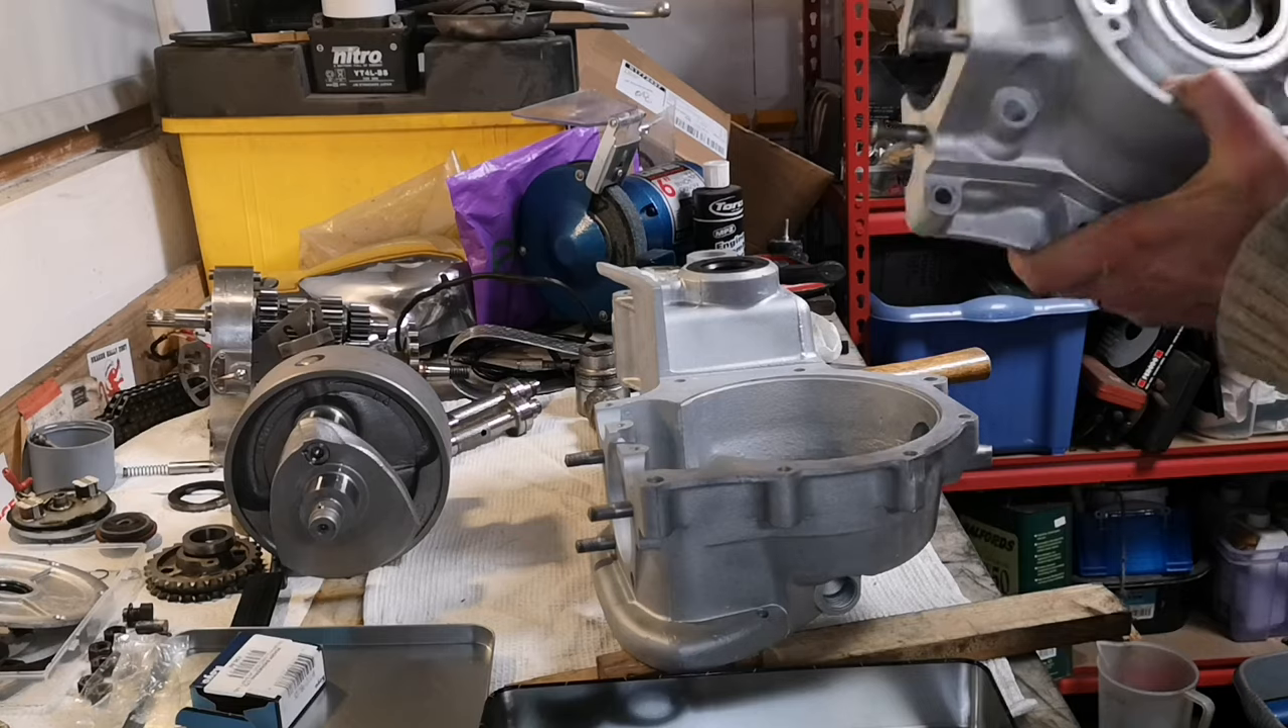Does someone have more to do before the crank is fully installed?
Yes.